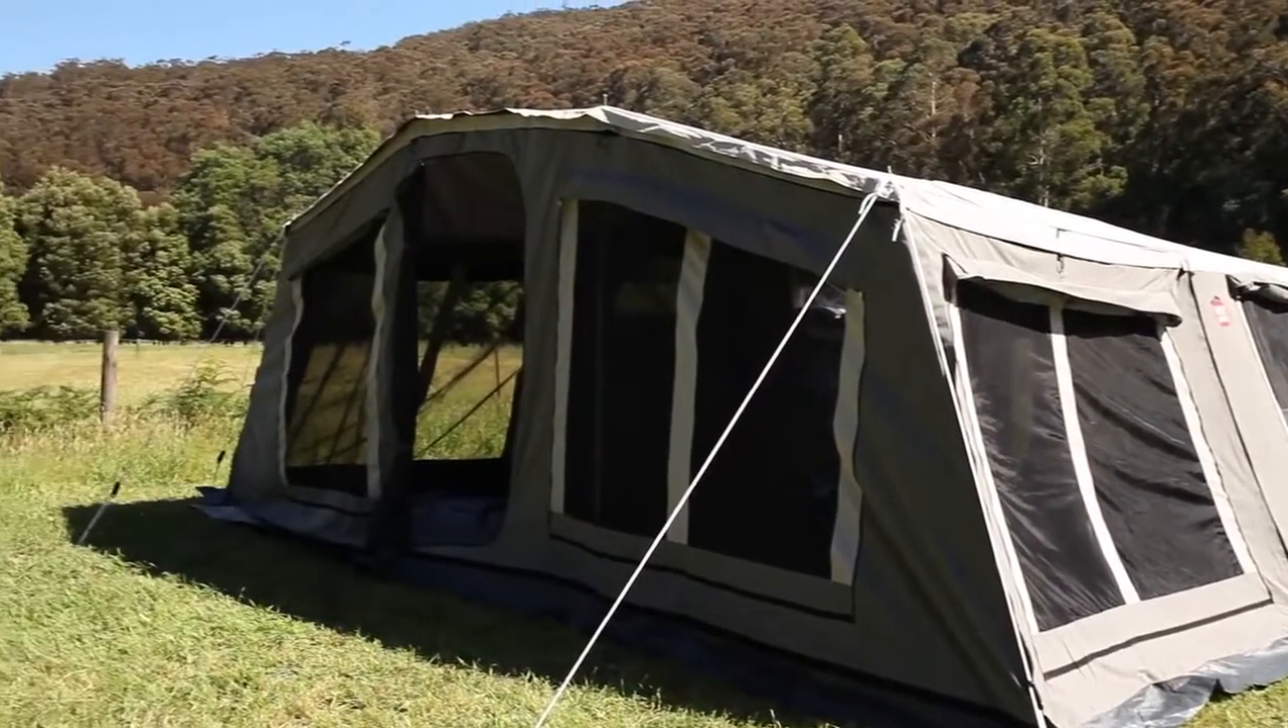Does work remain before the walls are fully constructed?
No.